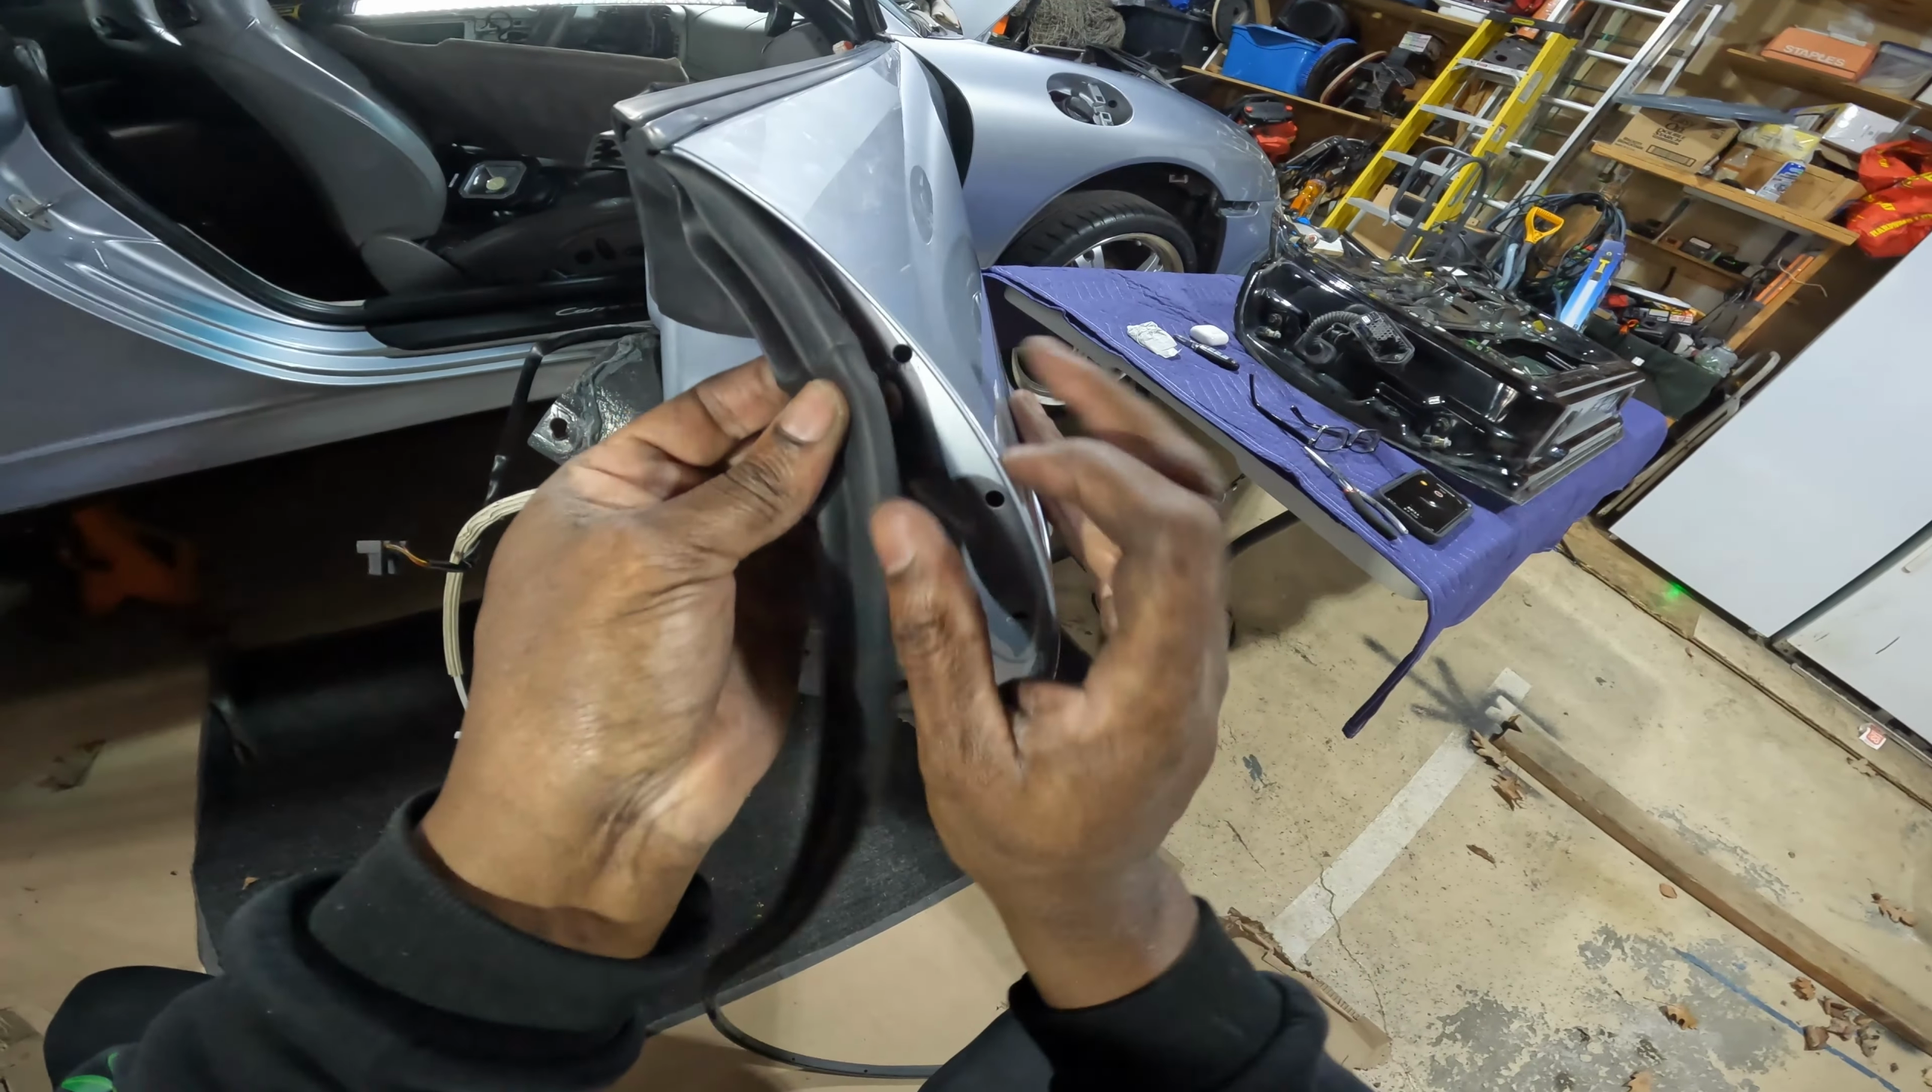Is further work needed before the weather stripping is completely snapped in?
Yes.